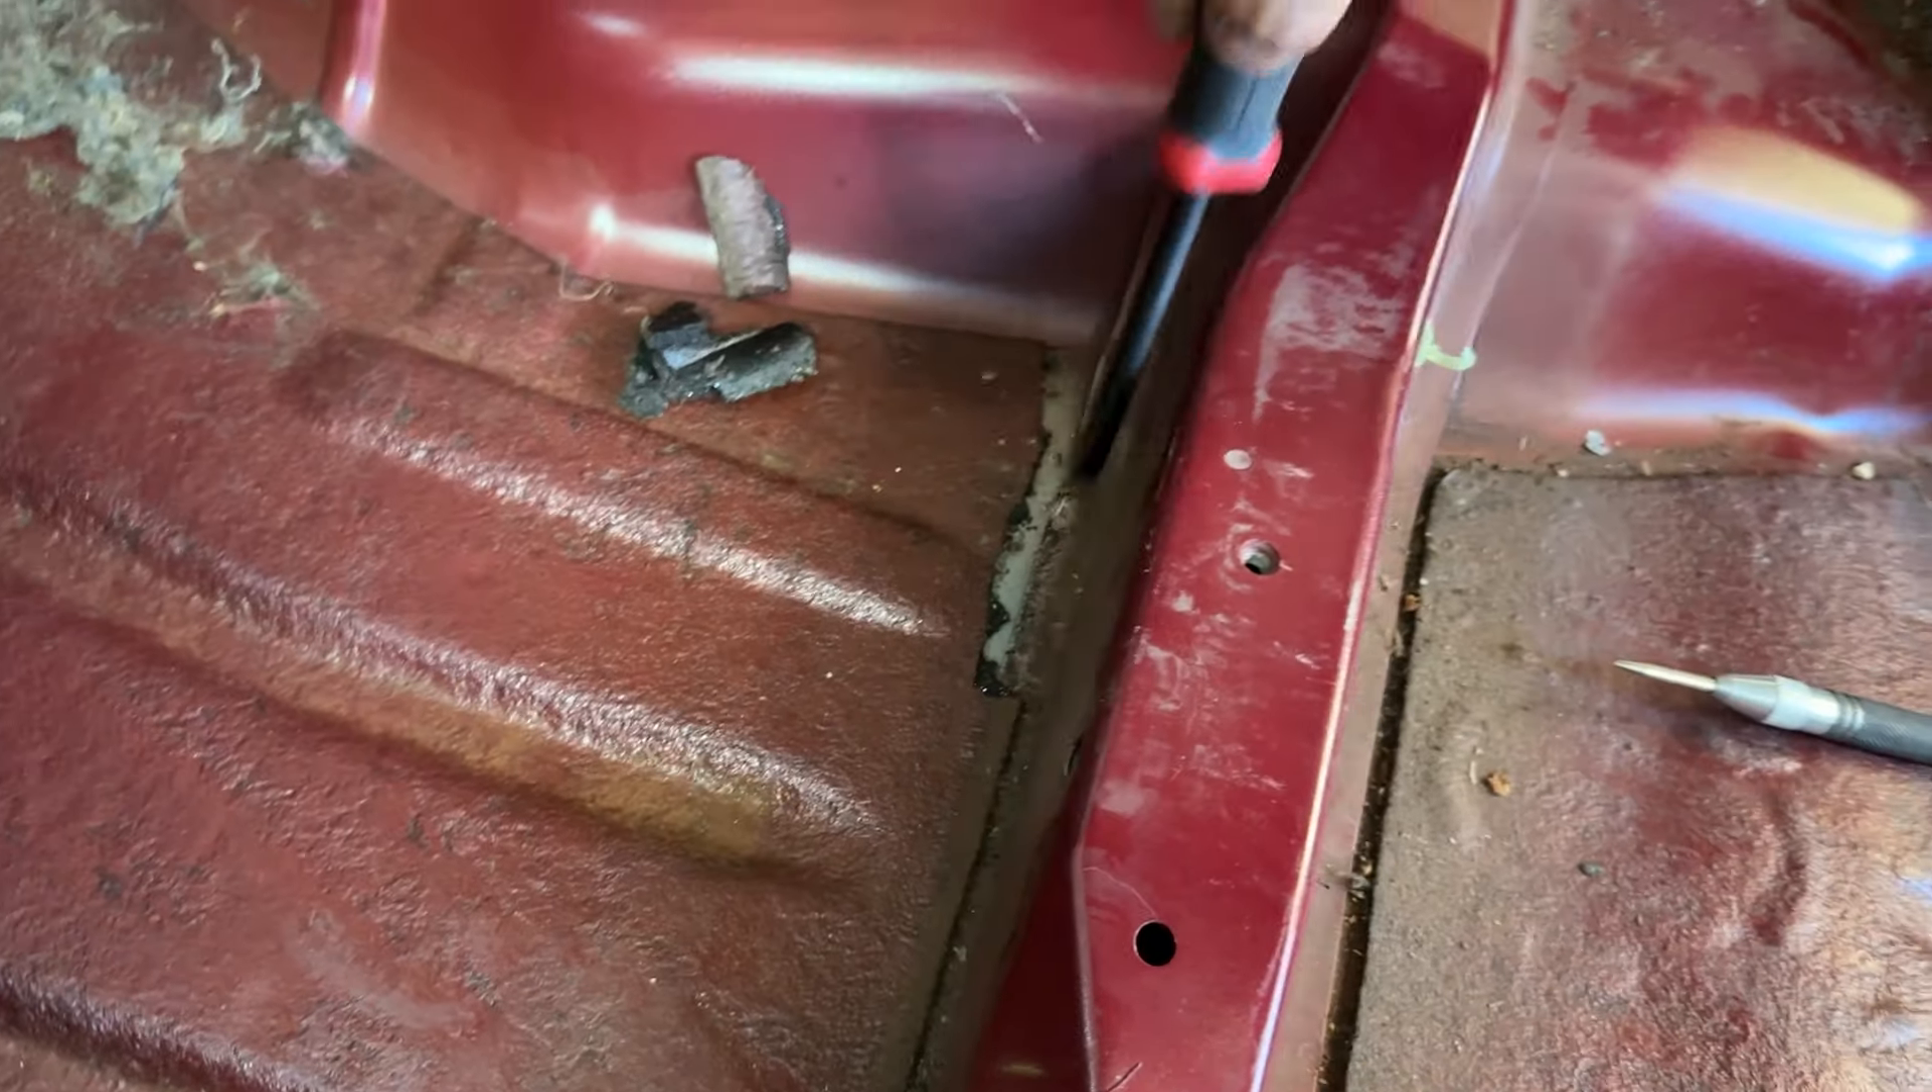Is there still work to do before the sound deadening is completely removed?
Yes.